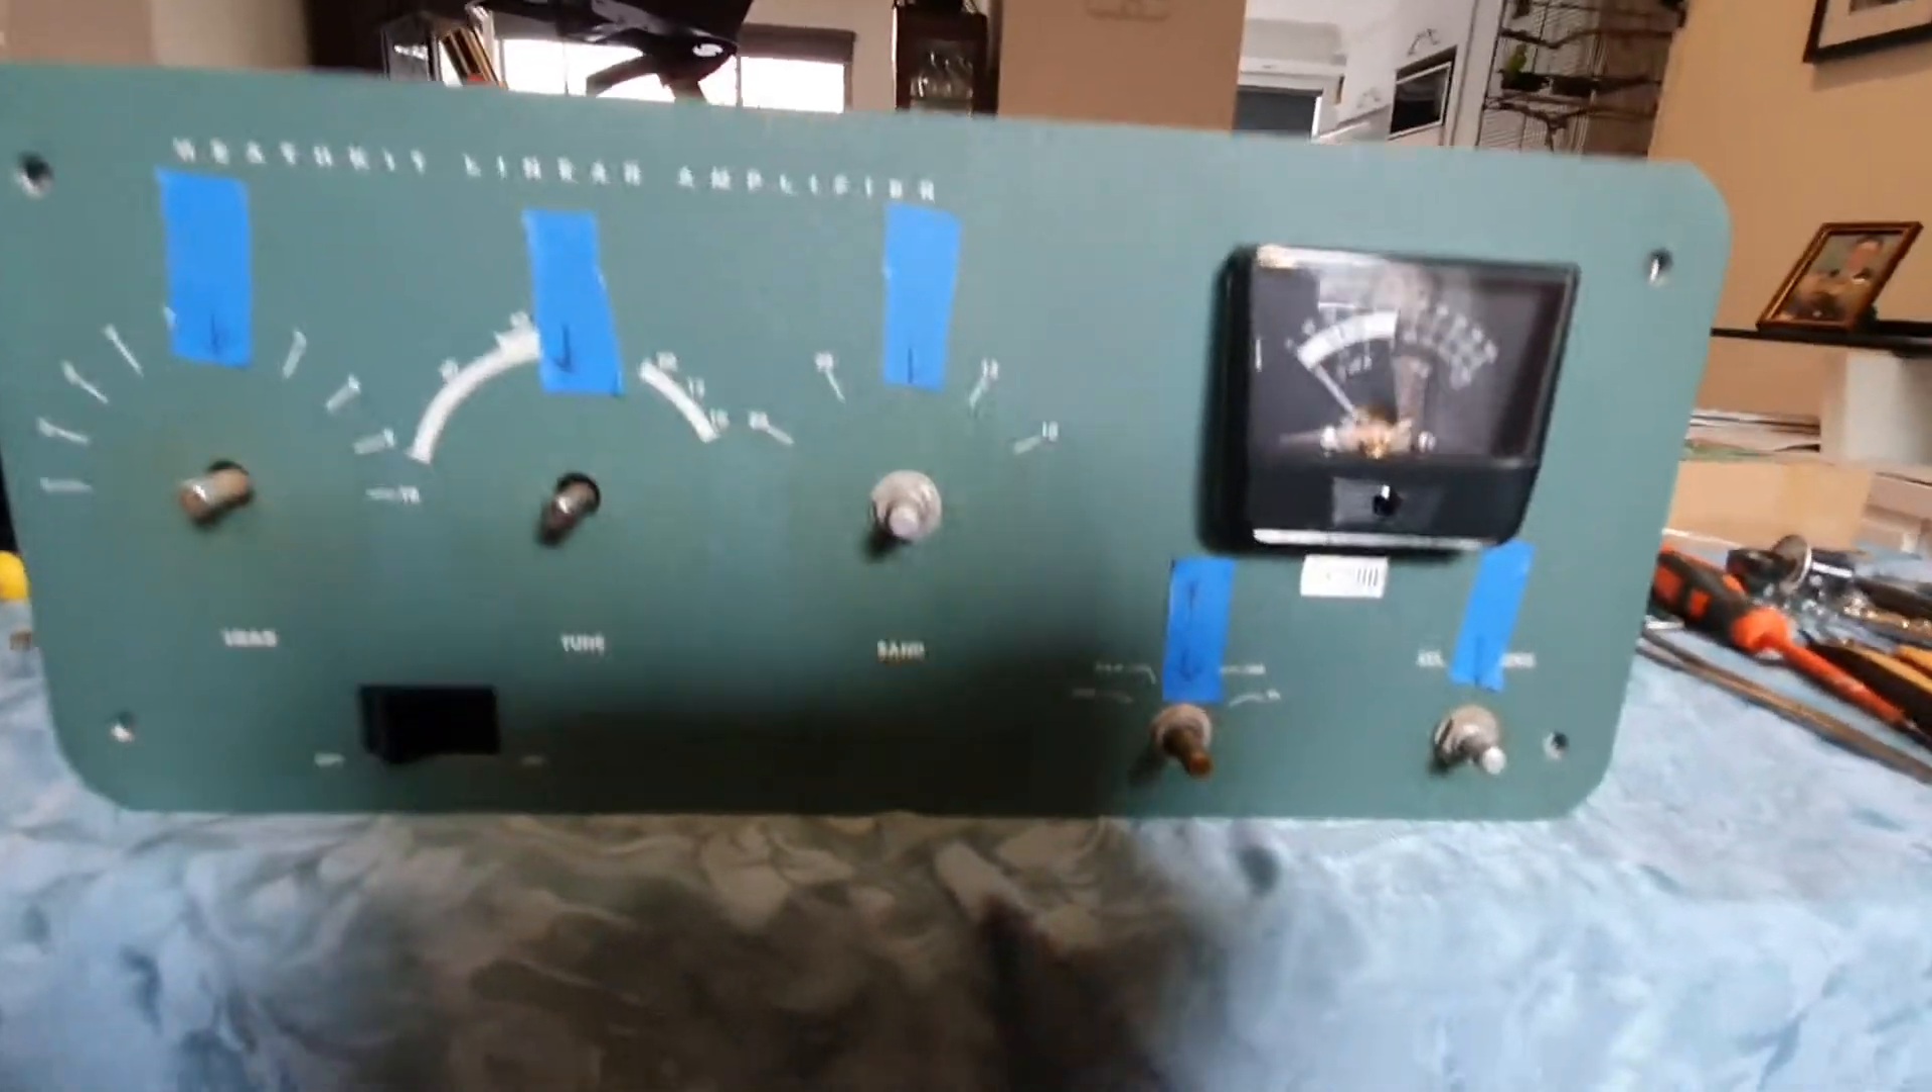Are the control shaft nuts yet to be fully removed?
Yes.